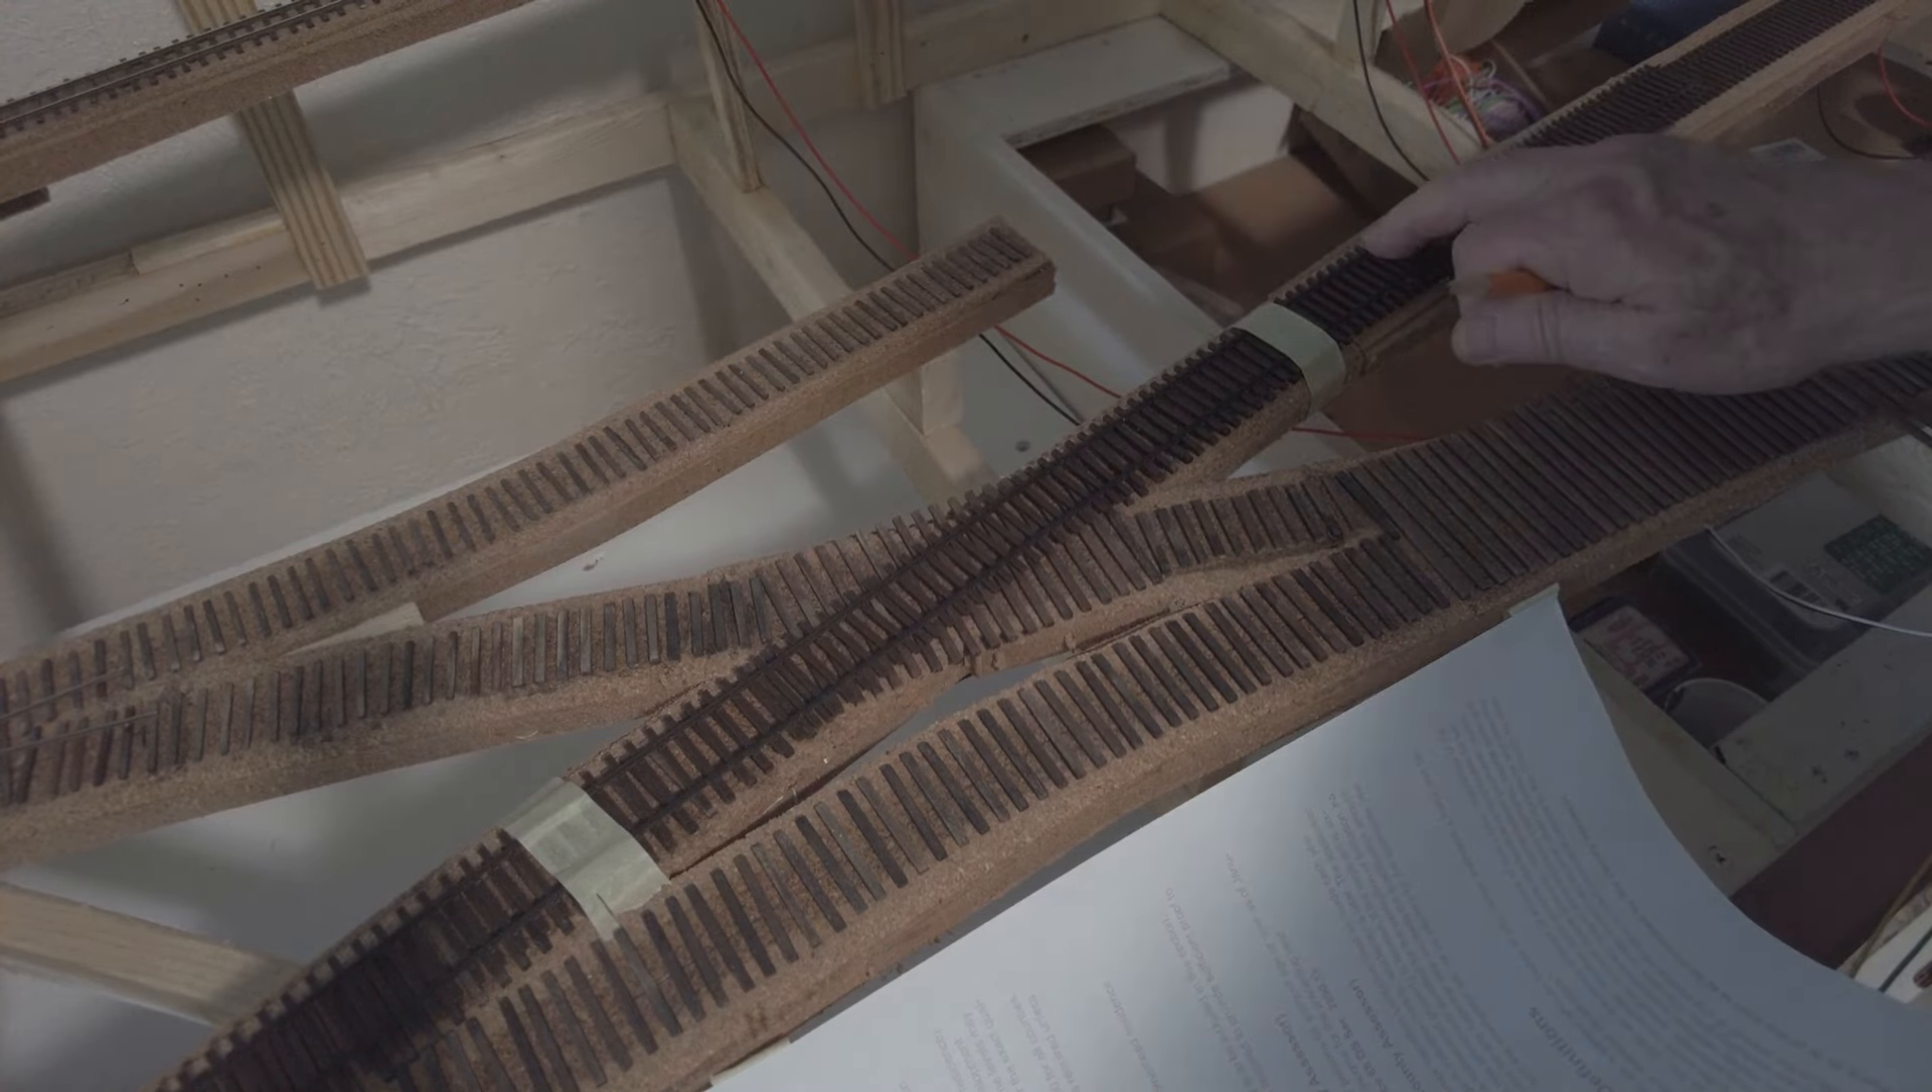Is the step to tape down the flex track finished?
Yes.